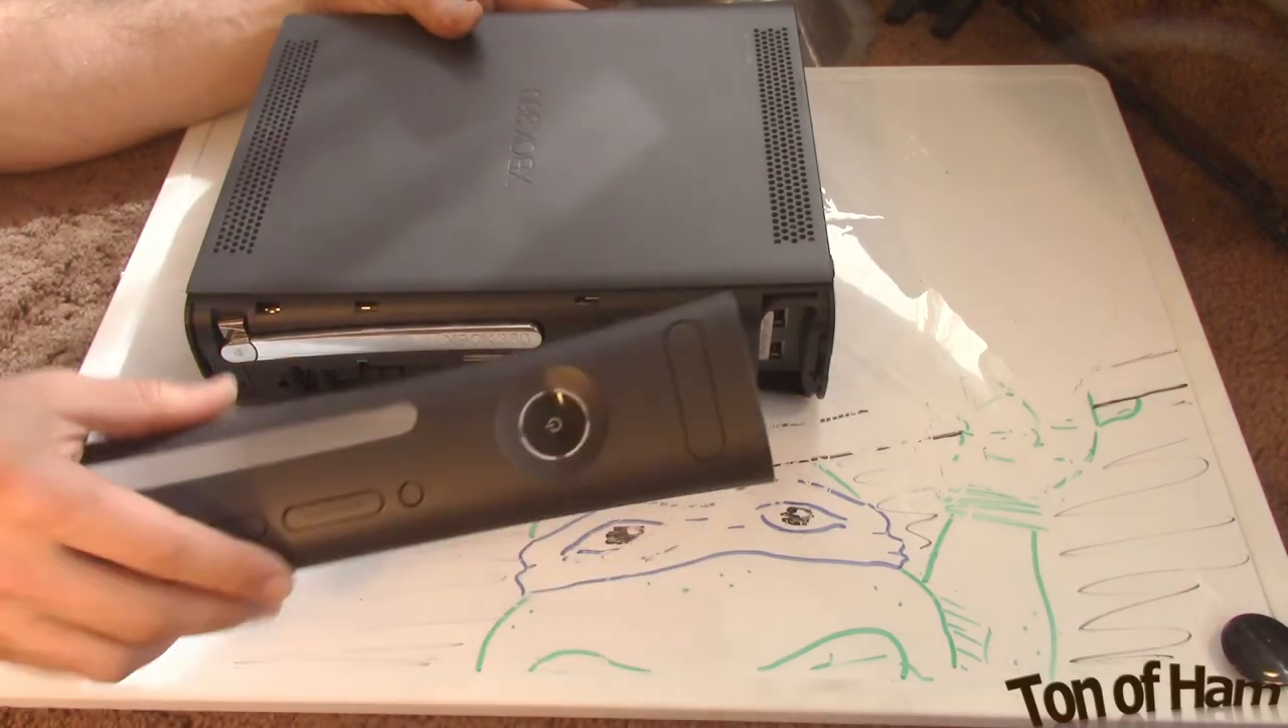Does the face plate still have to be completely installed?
Yes.